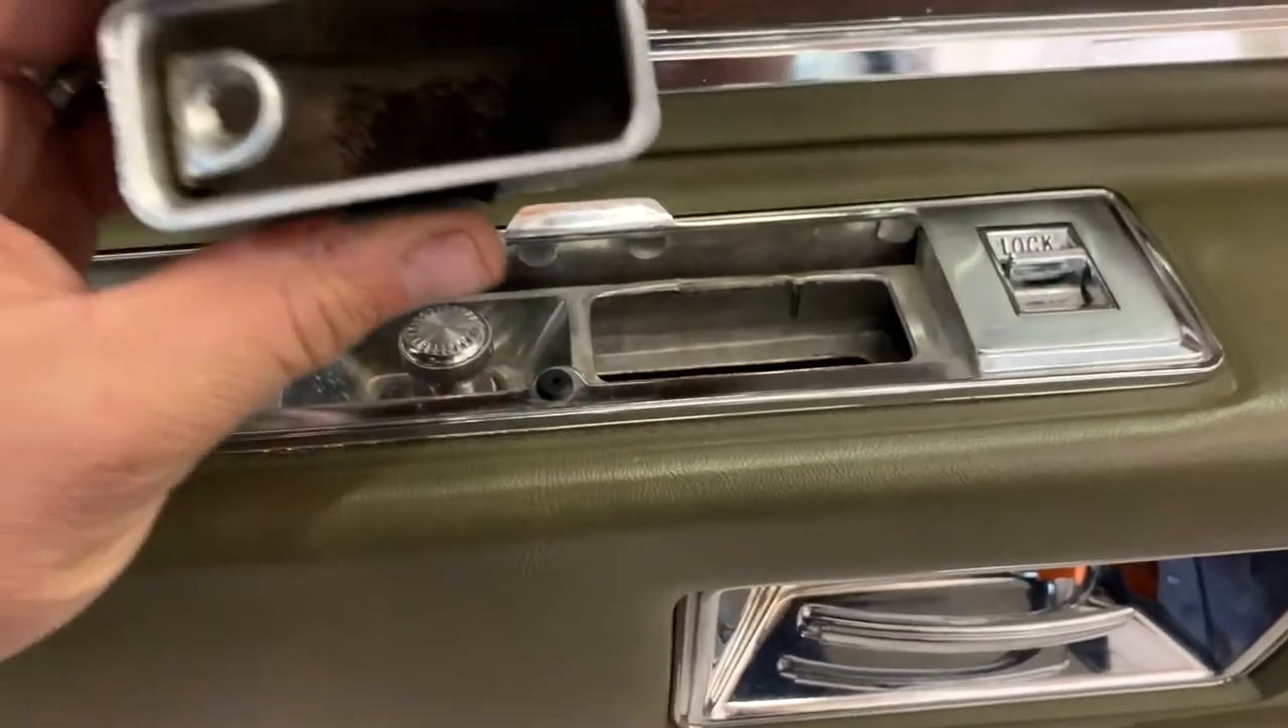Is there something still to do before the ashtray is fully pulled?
No.